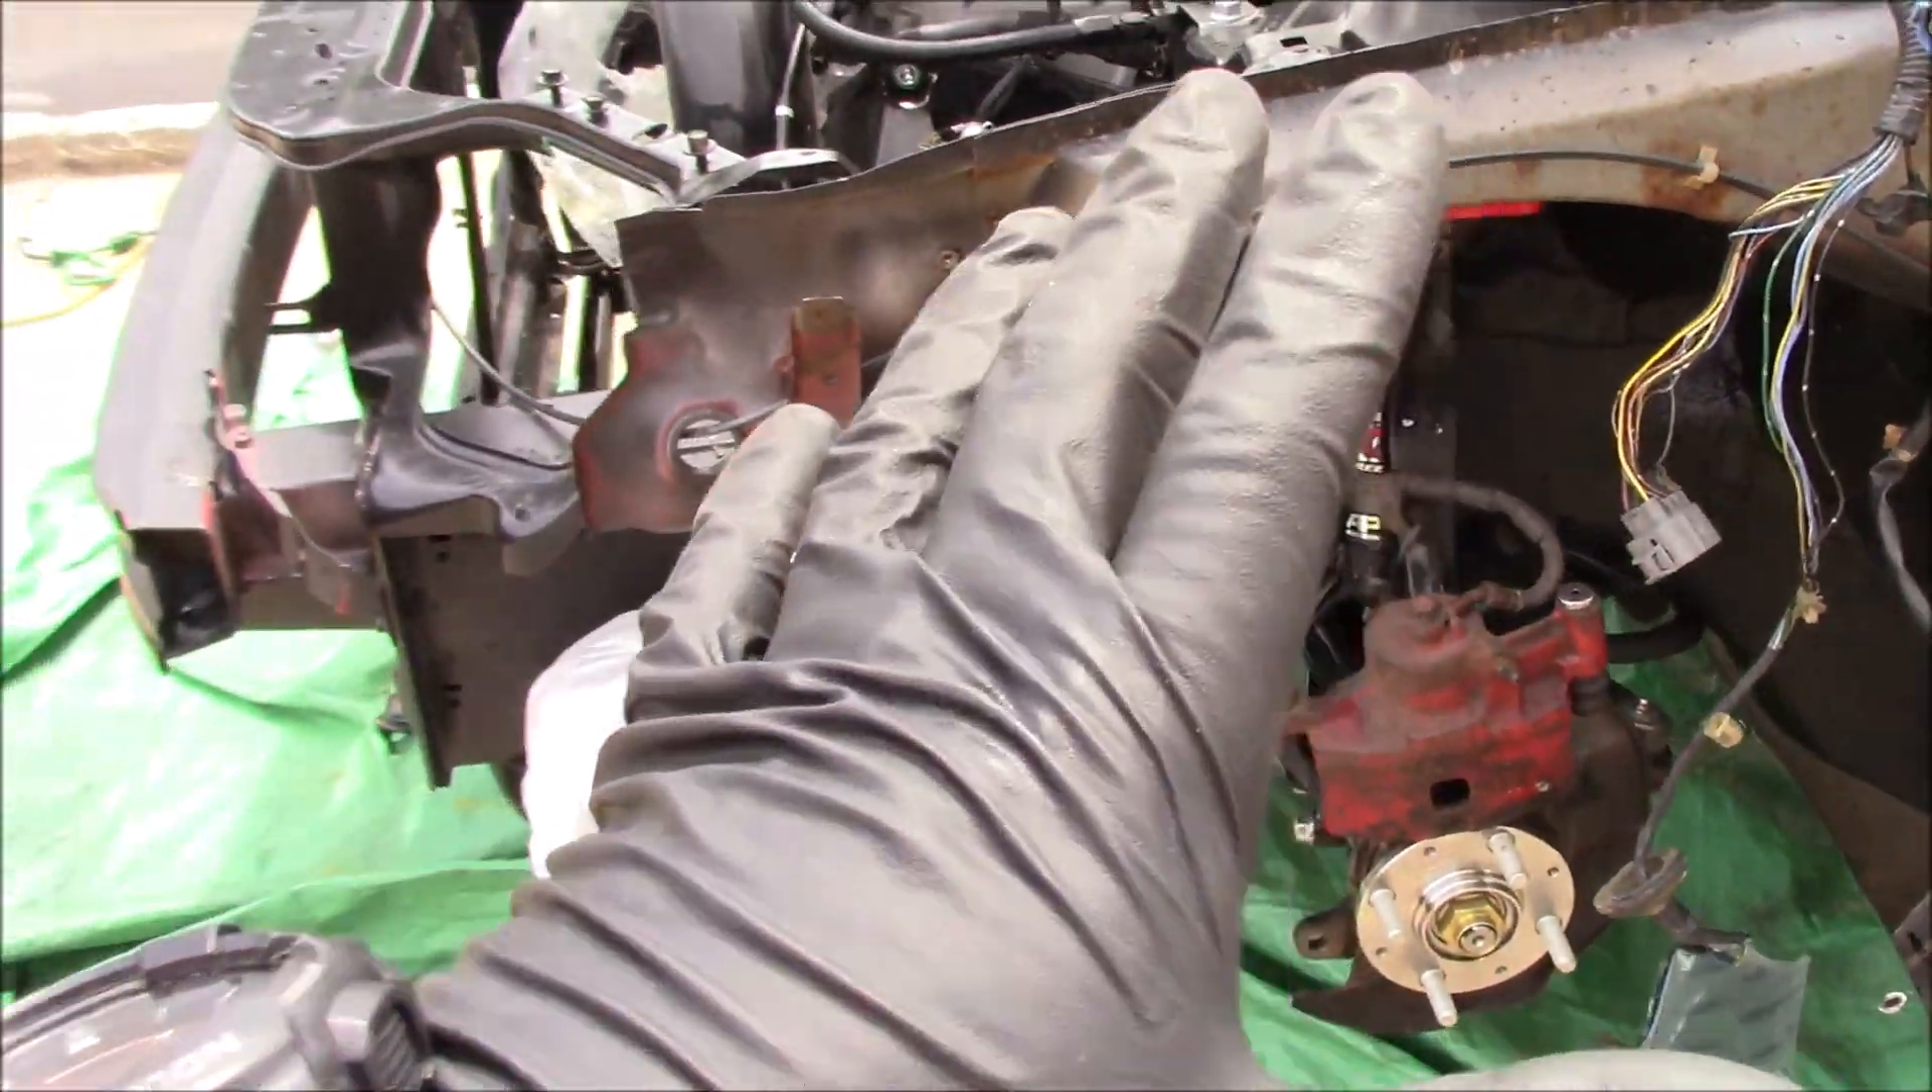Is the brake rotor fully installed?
No.